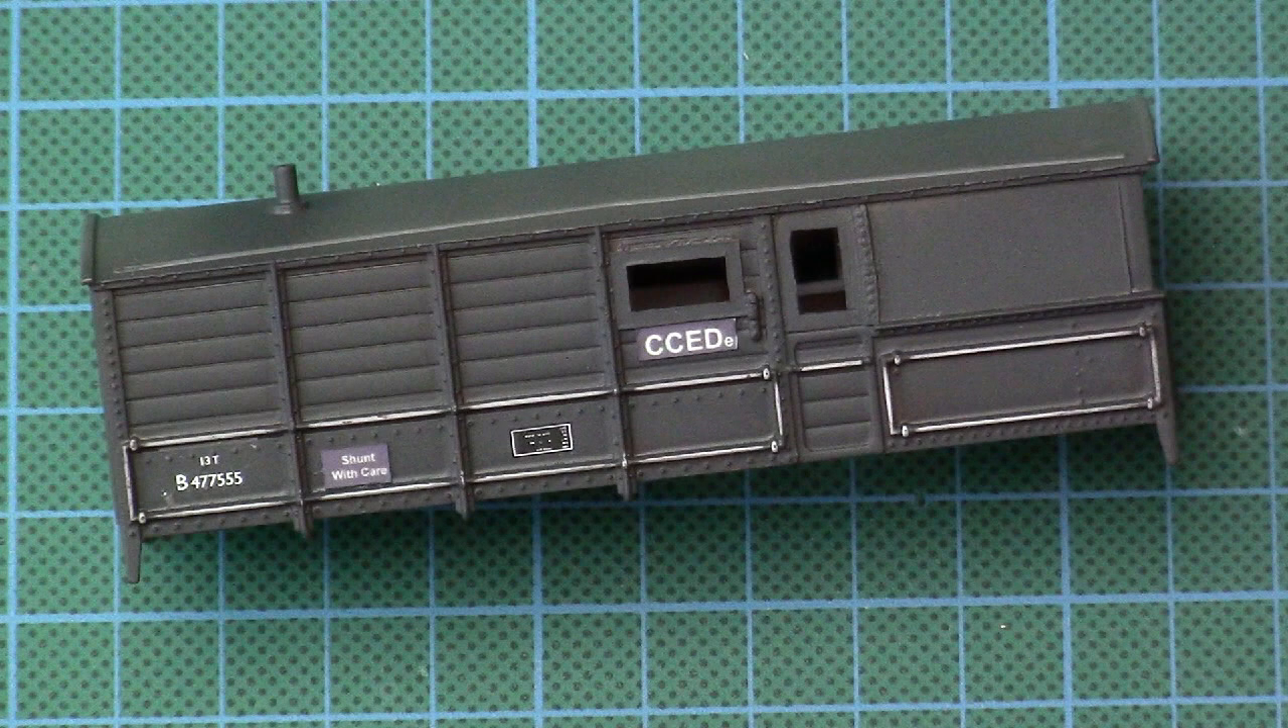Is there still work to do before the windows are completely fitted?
Yes.